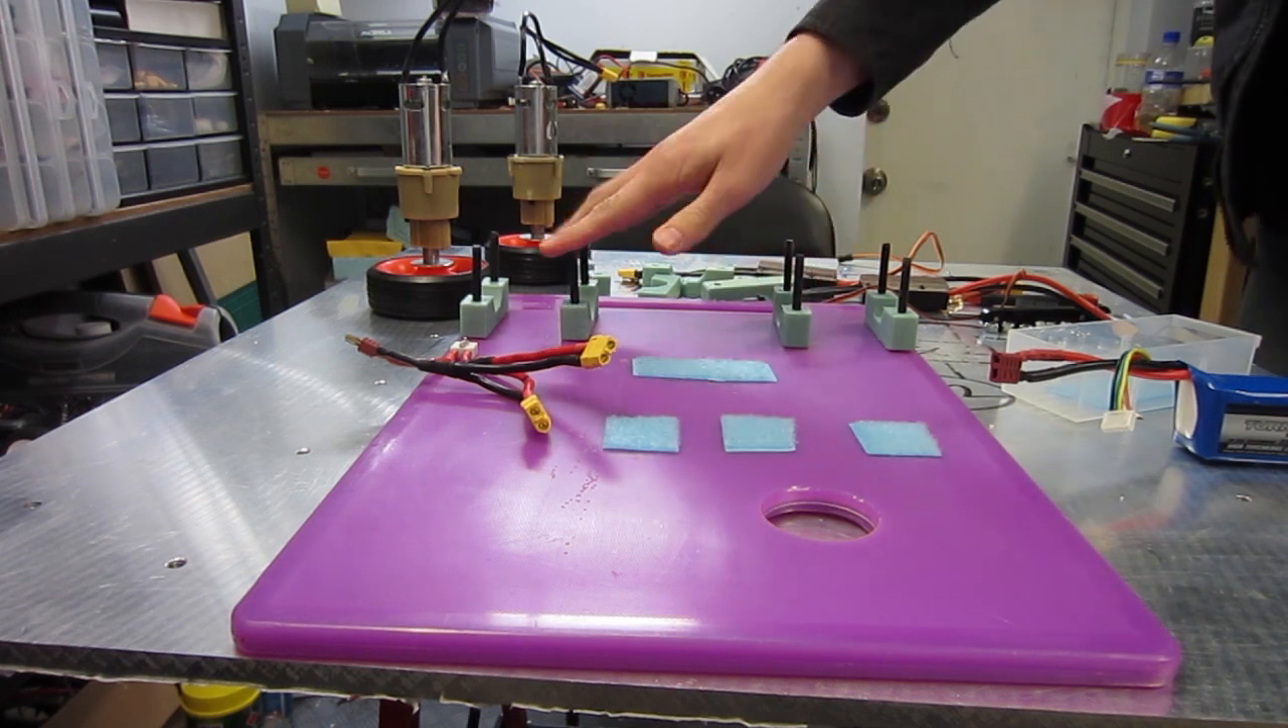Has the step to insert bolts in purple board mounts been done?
Yes.